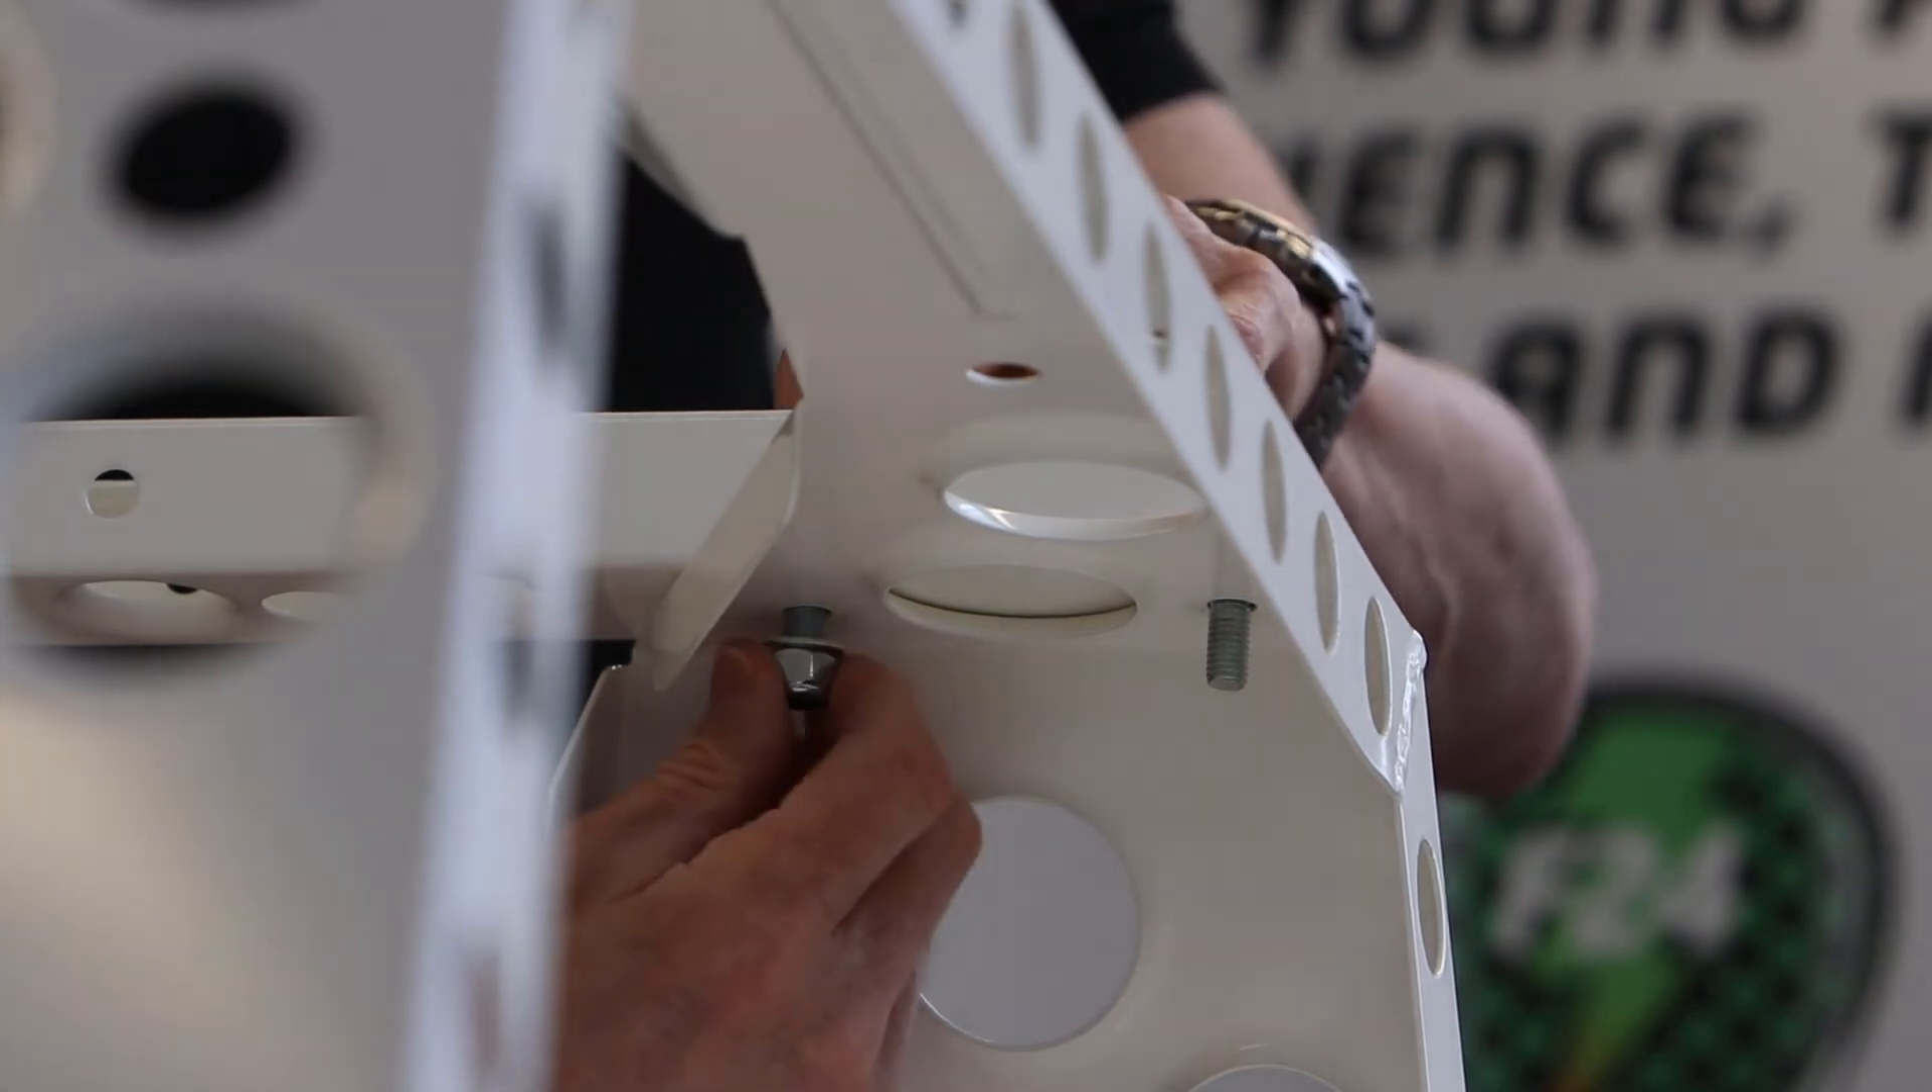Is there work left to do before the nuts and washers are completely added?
Yes.